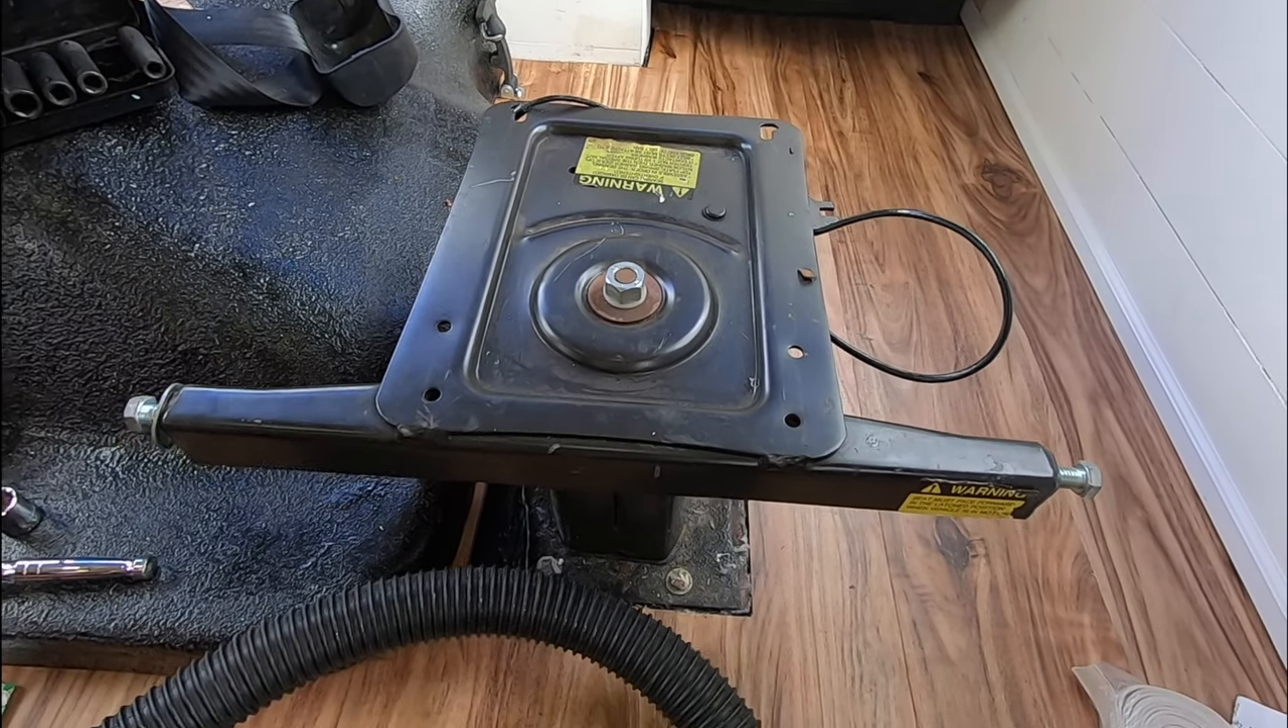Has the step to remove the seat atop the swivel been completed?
Yes.